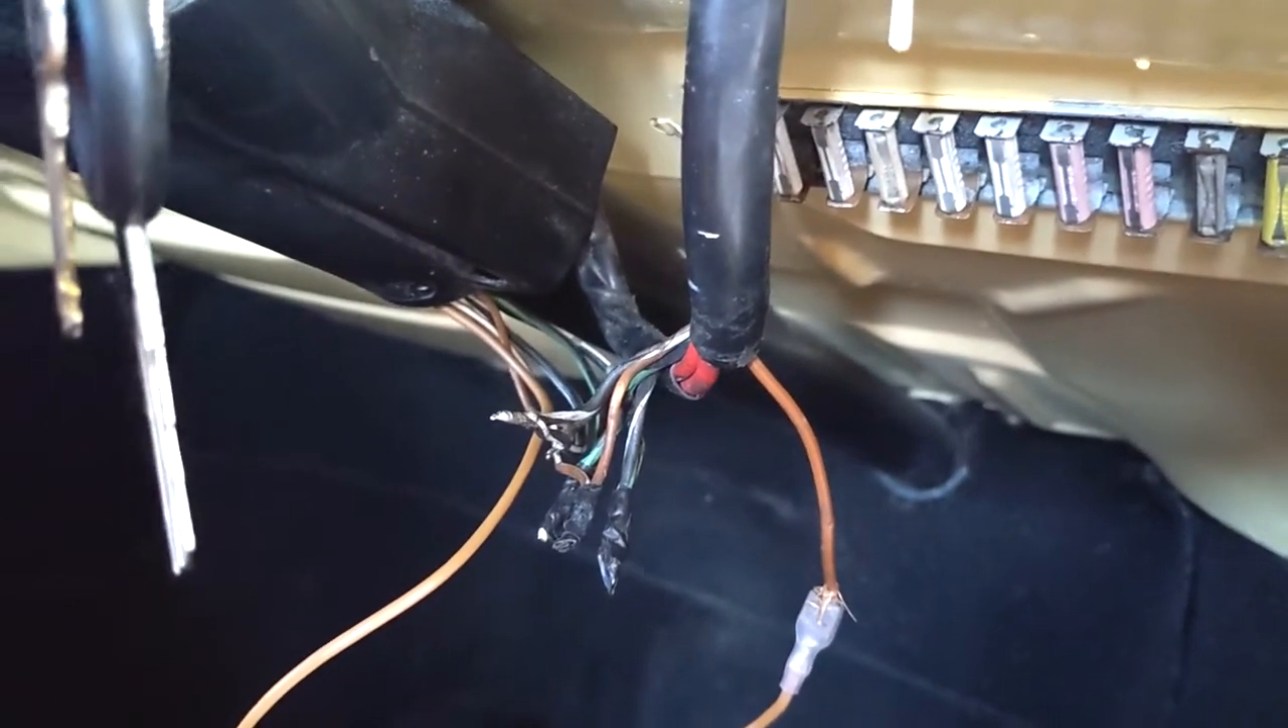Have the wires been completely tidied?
No.